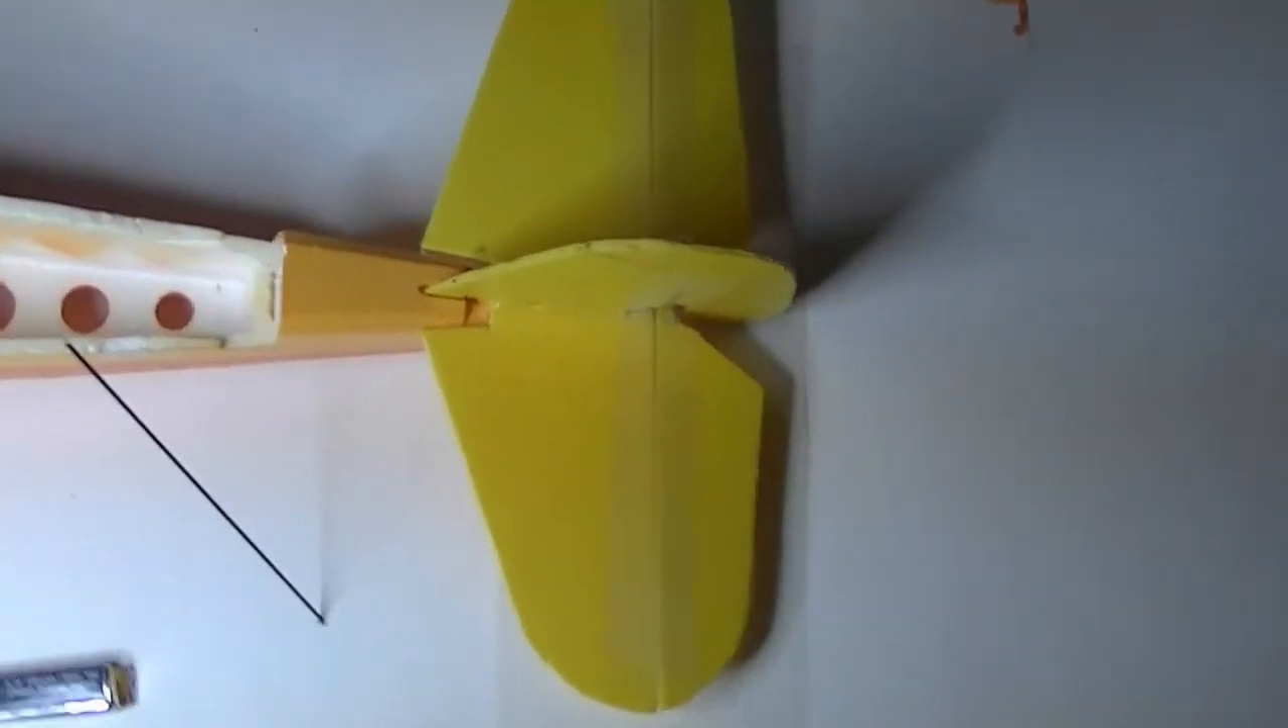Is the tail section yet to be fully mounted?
No.